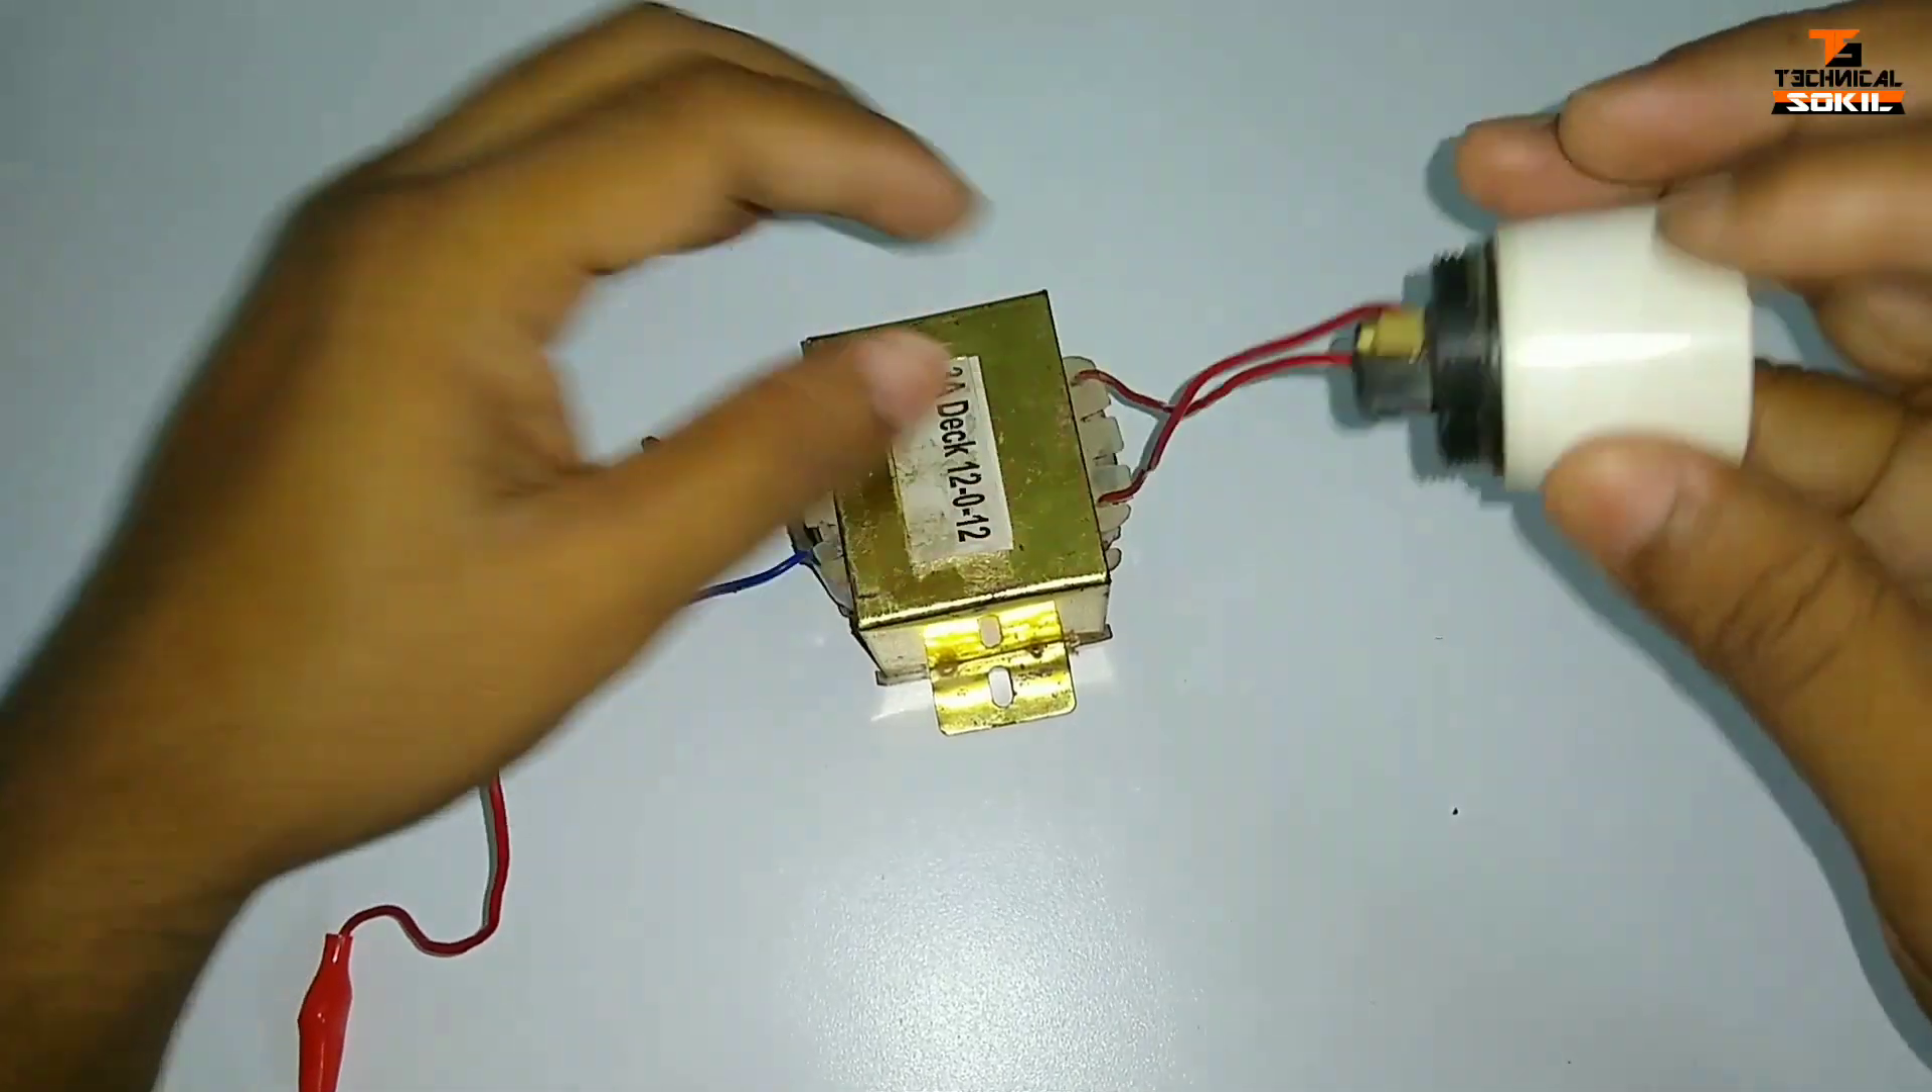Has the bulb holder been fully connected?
Yes.